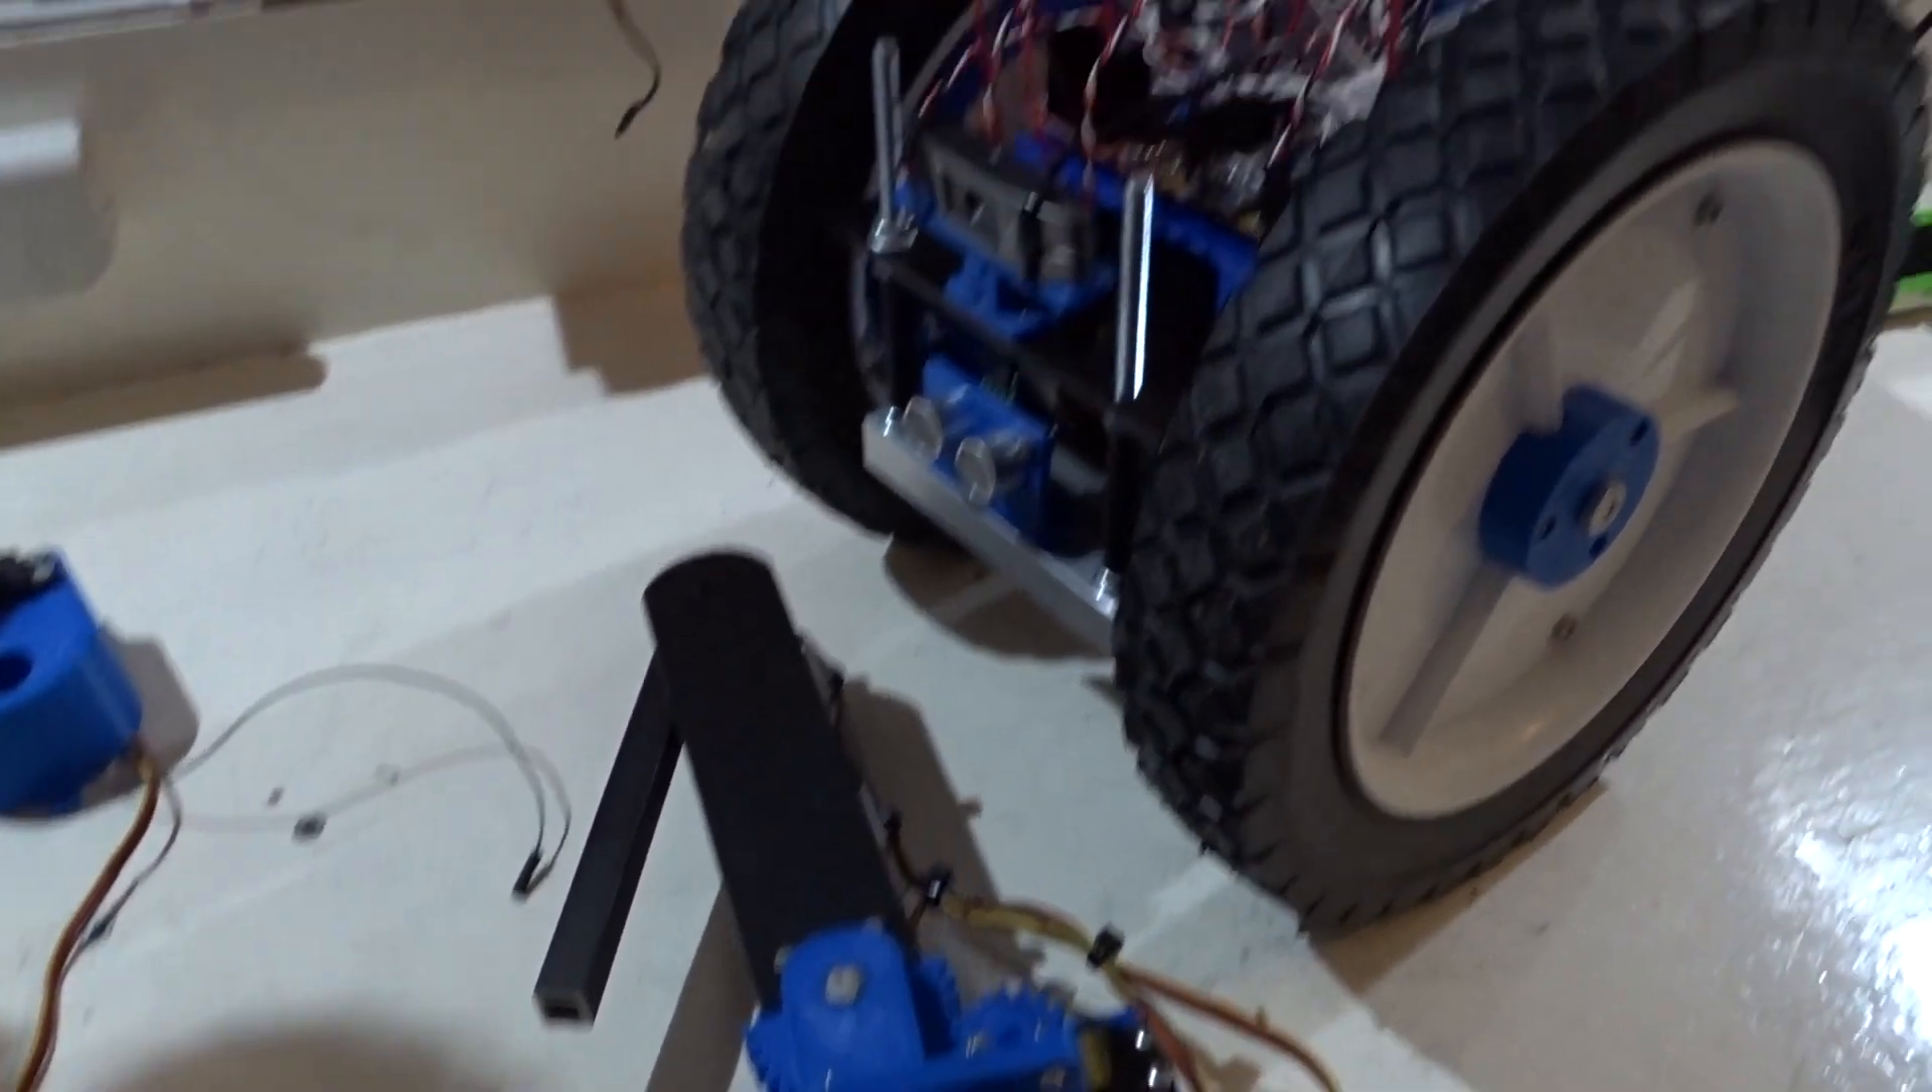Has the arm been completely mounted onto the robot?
No.